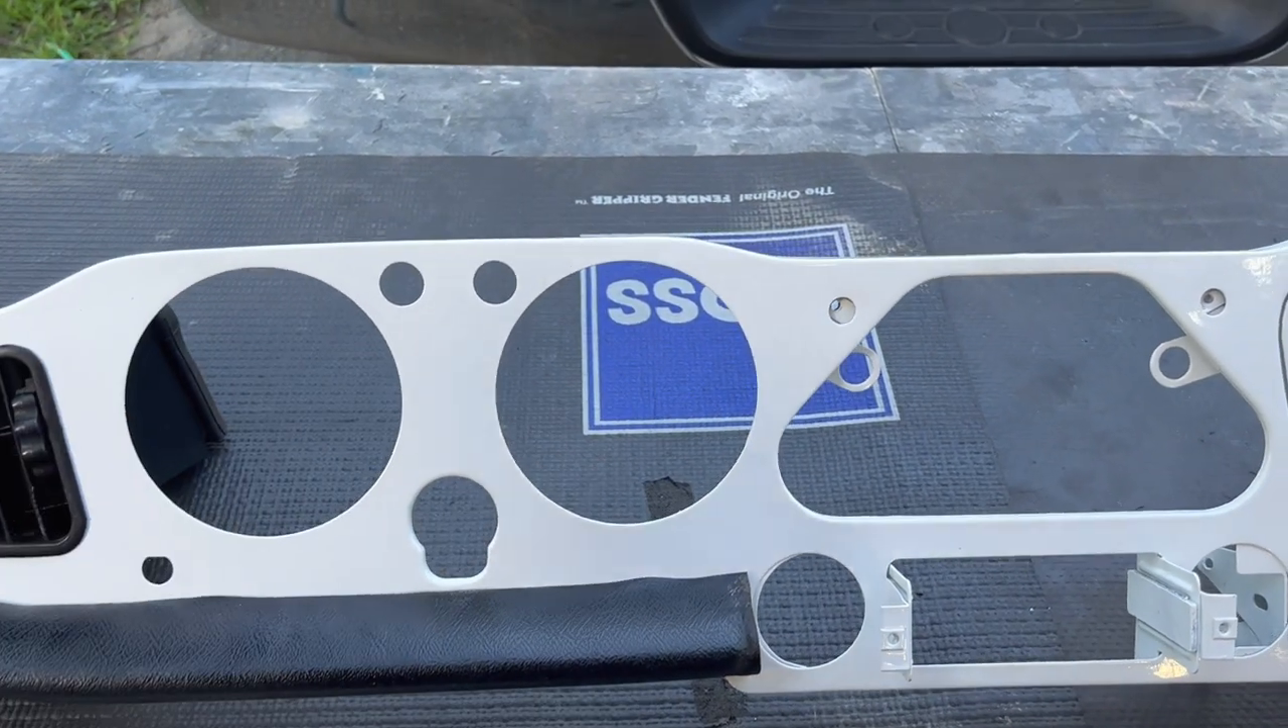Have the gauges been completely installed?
No.